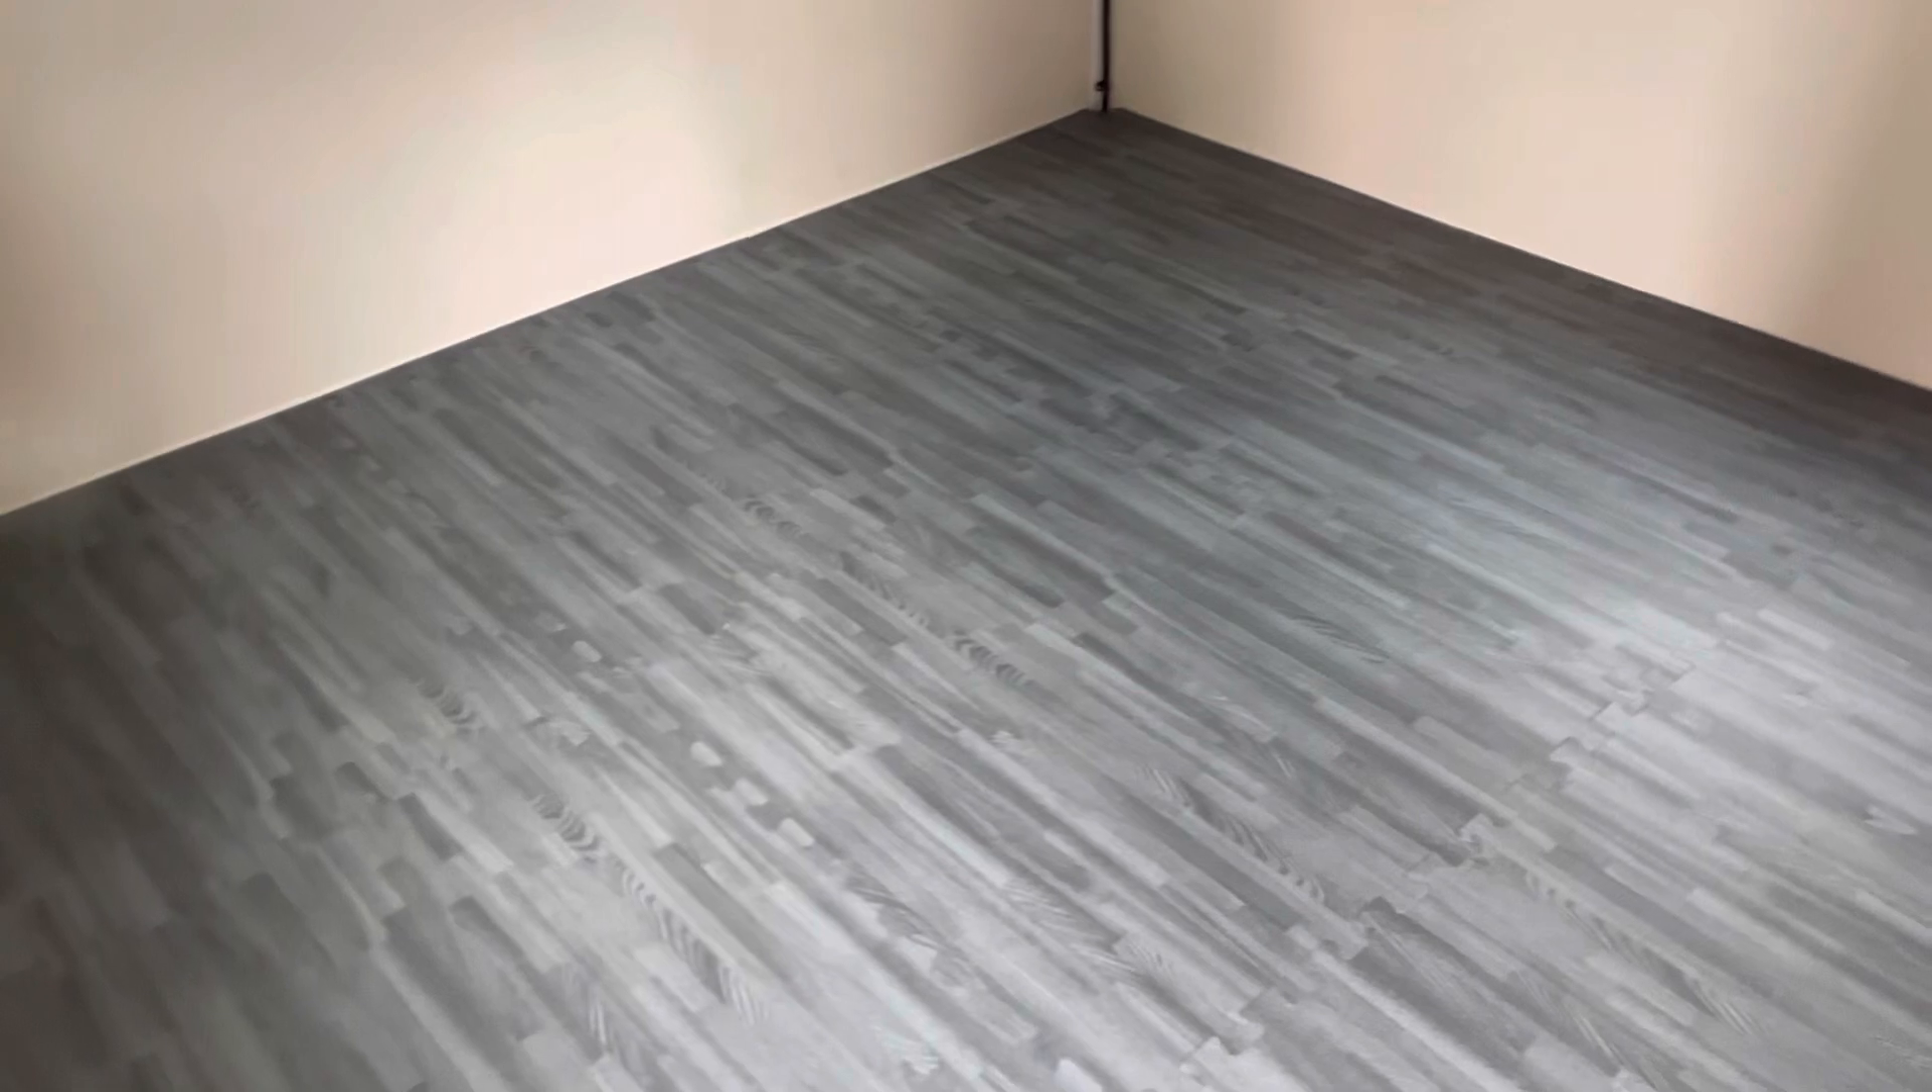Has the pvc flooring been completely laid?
Yes.